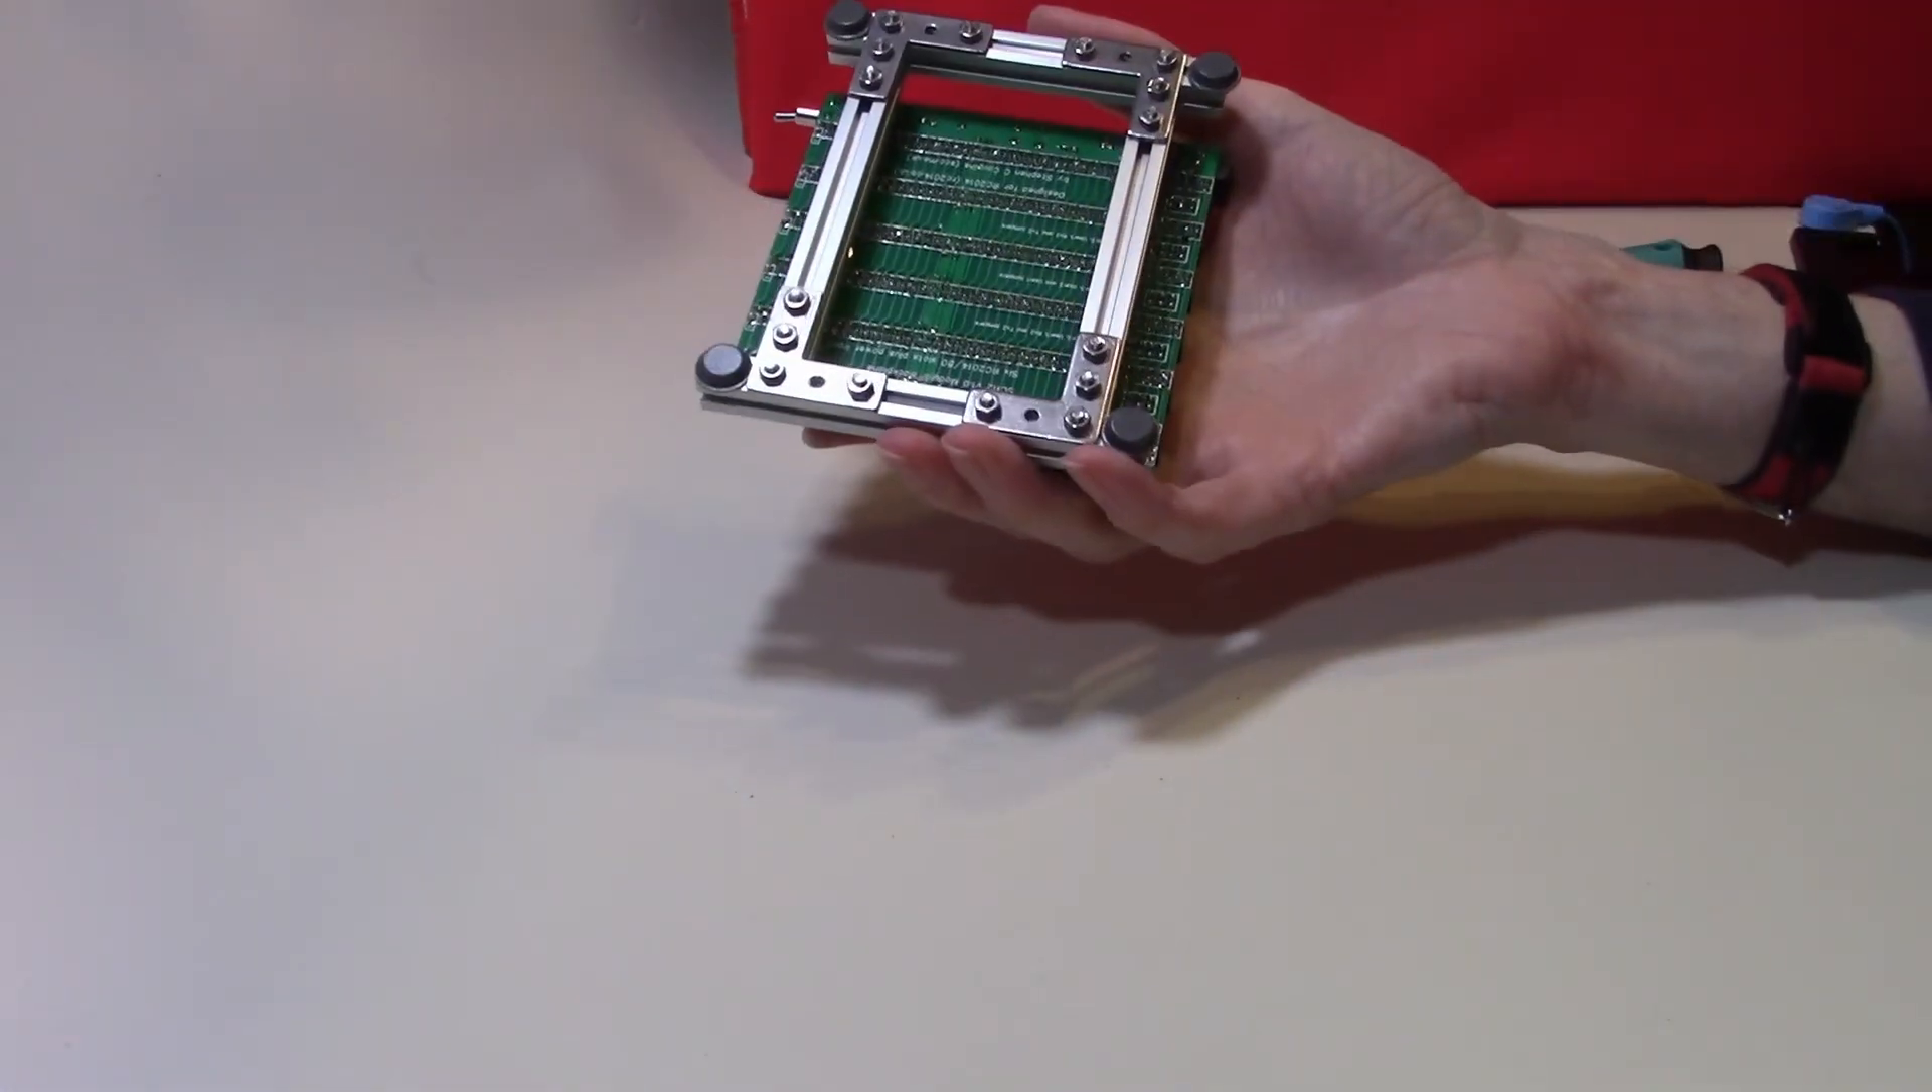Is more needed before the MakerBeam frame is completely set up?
No.